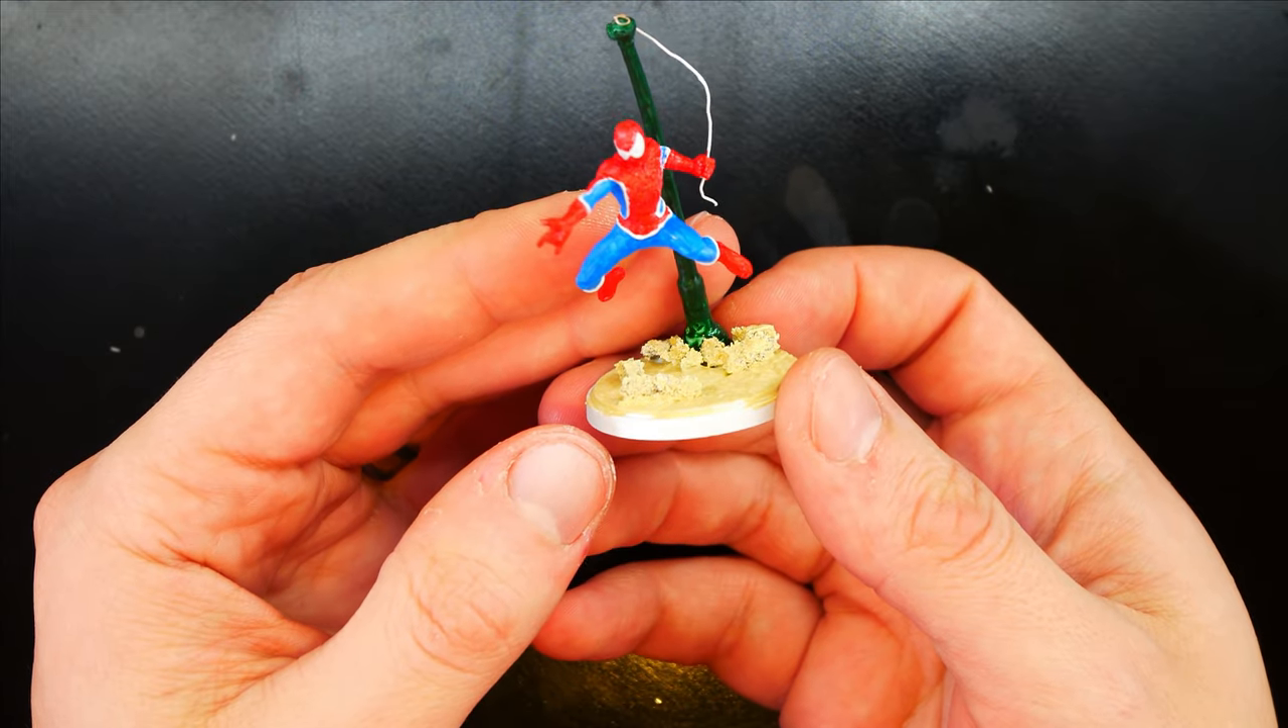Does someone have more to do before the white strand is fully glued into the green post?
No.